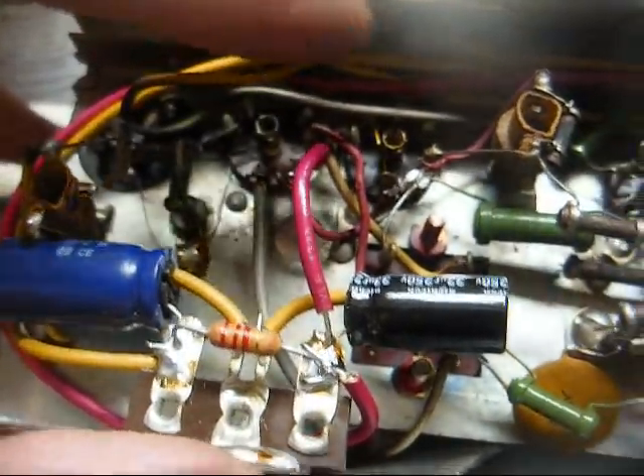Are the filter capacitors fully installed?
Yes.